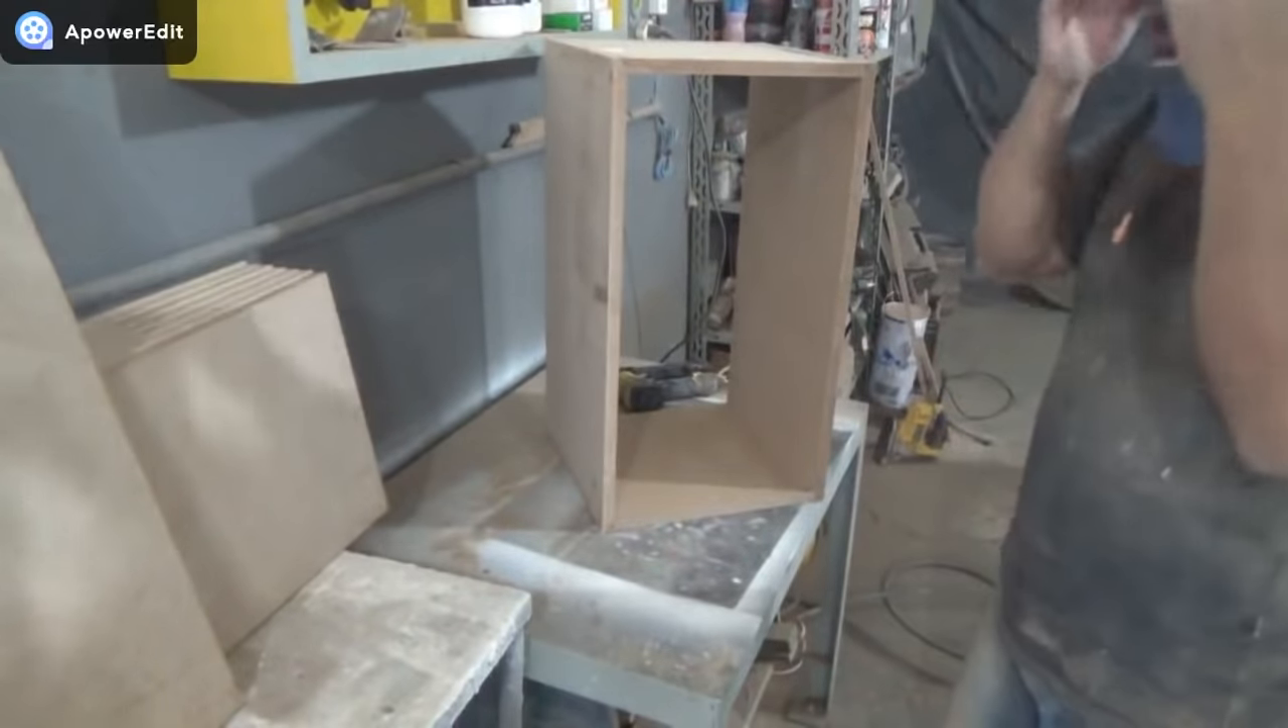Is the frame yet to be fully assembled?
No.